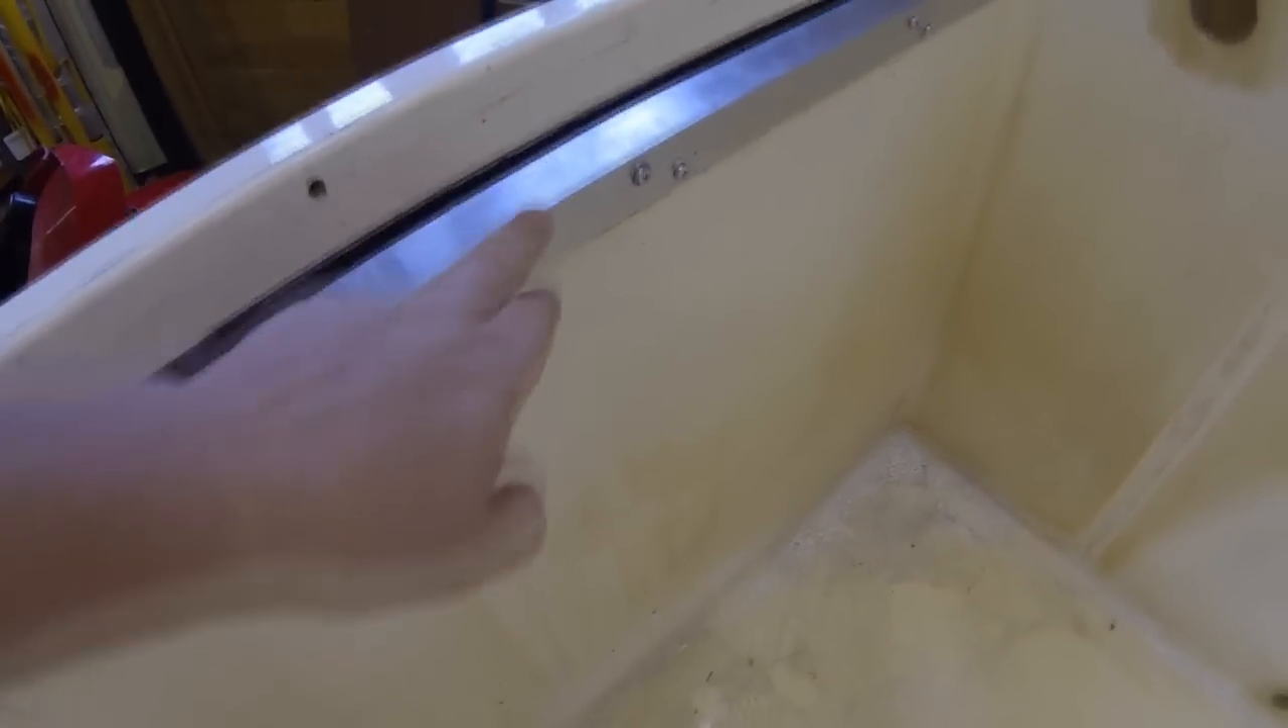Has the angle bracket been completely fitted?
Yes.